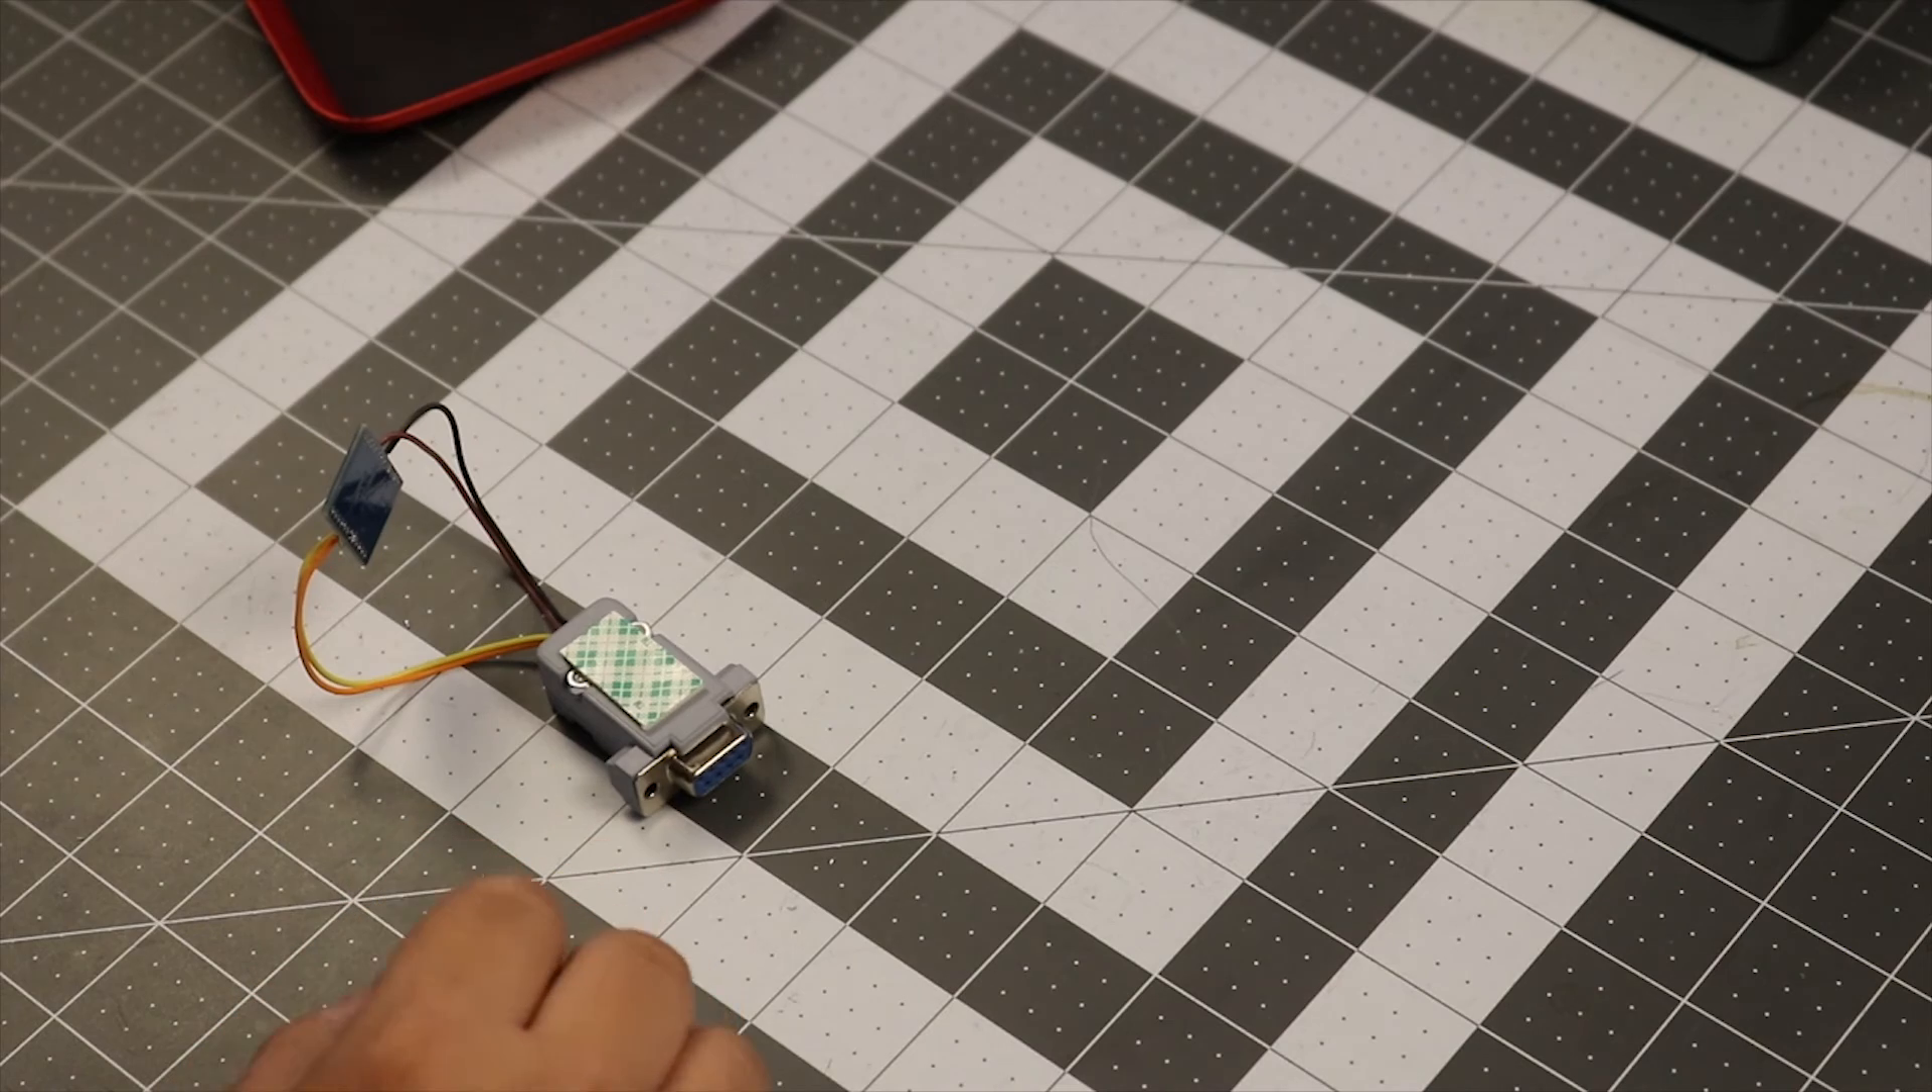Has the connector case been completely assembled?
Yes.